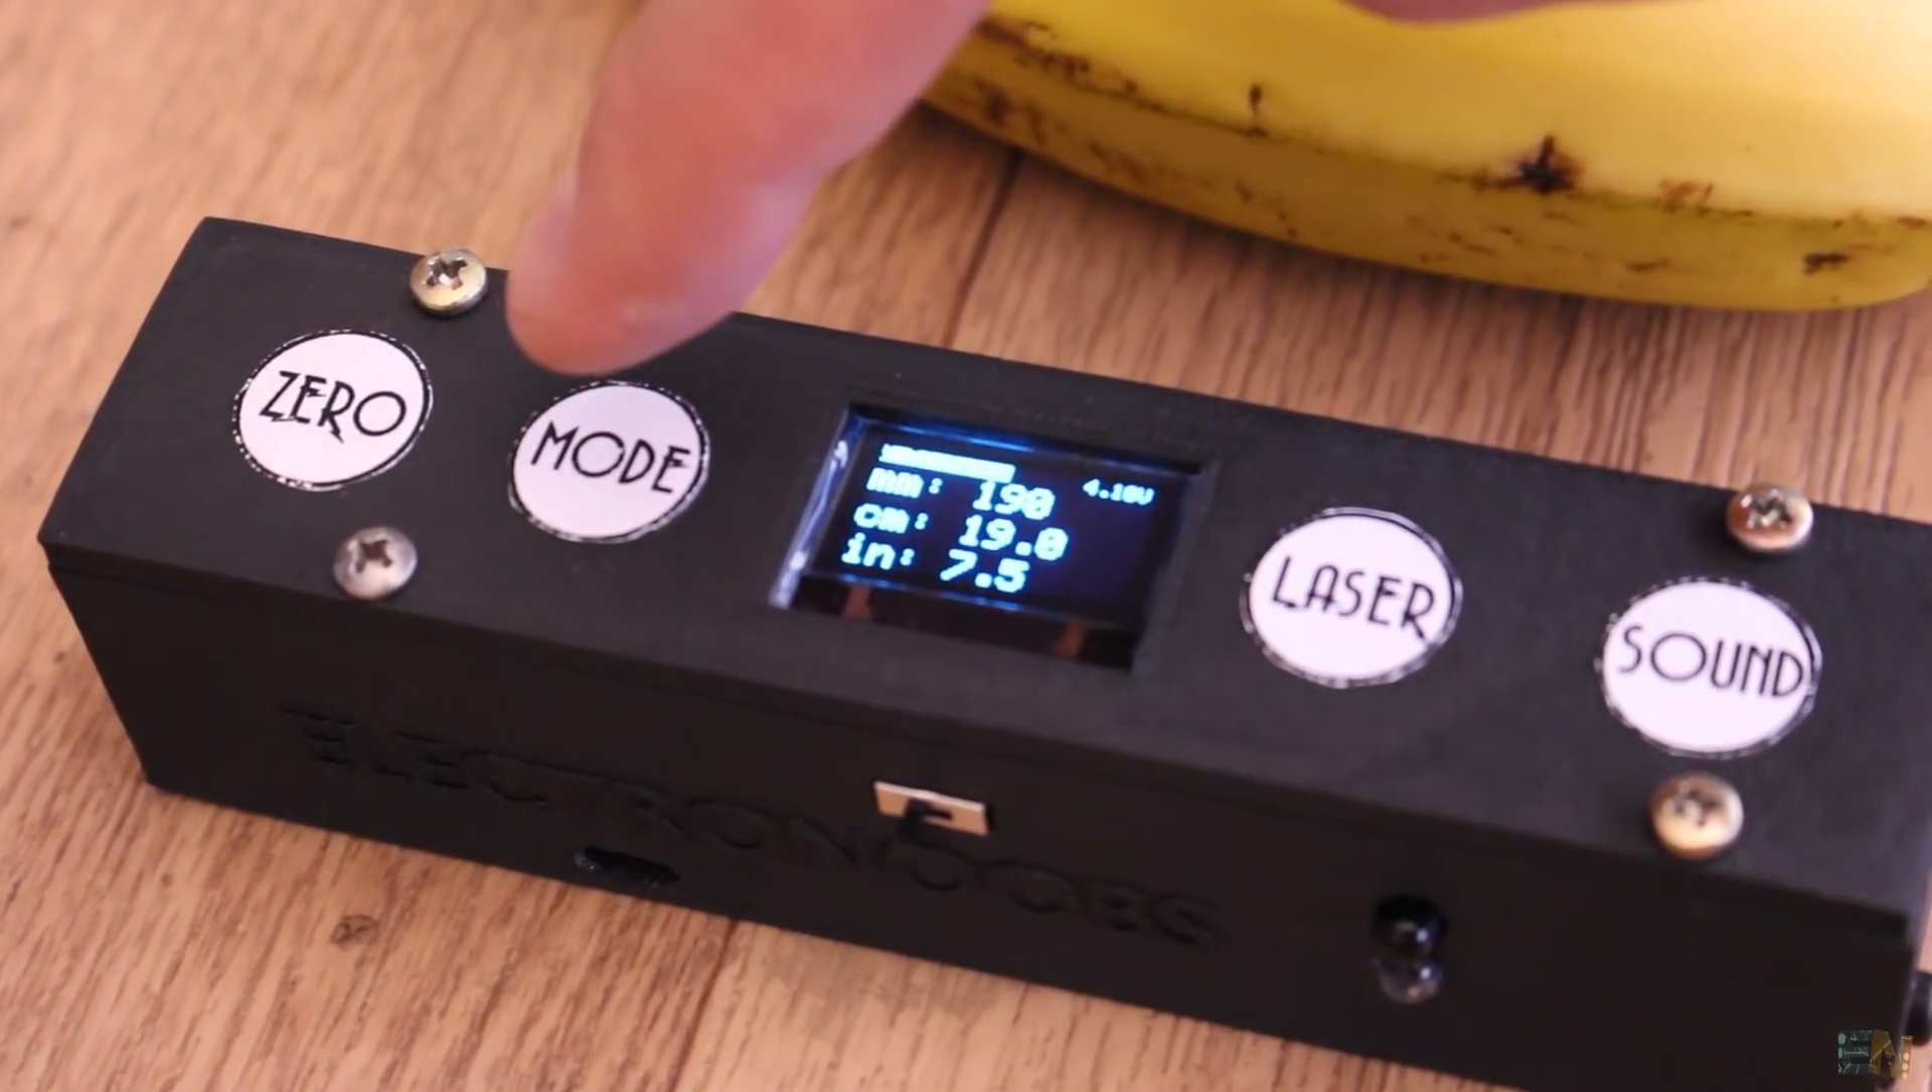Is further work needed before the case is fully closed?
No.